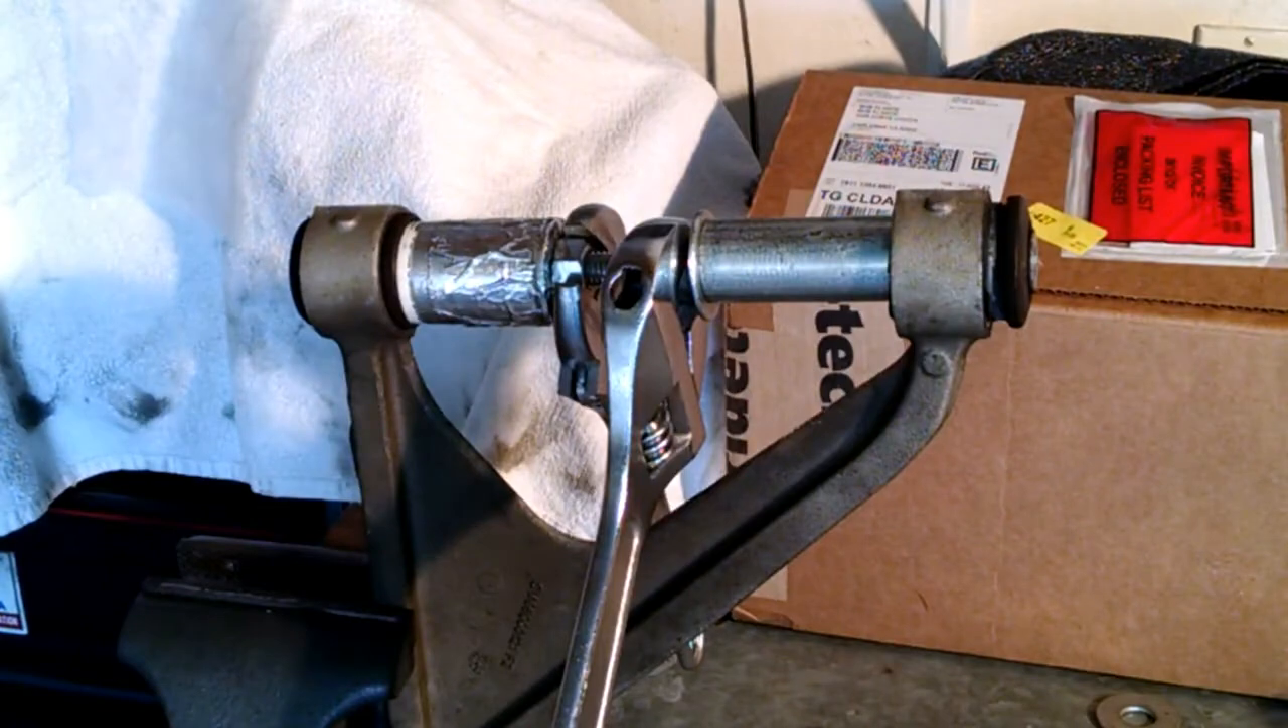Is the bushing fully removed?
No.